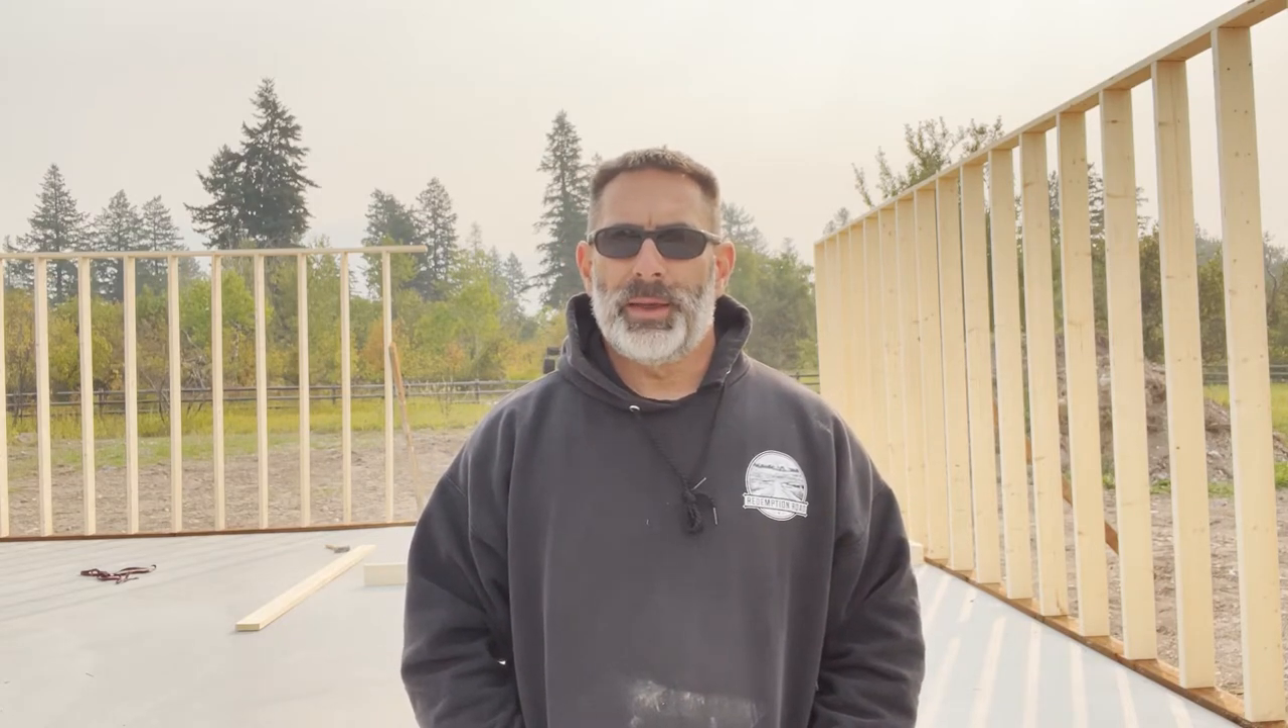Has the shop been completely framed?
No.